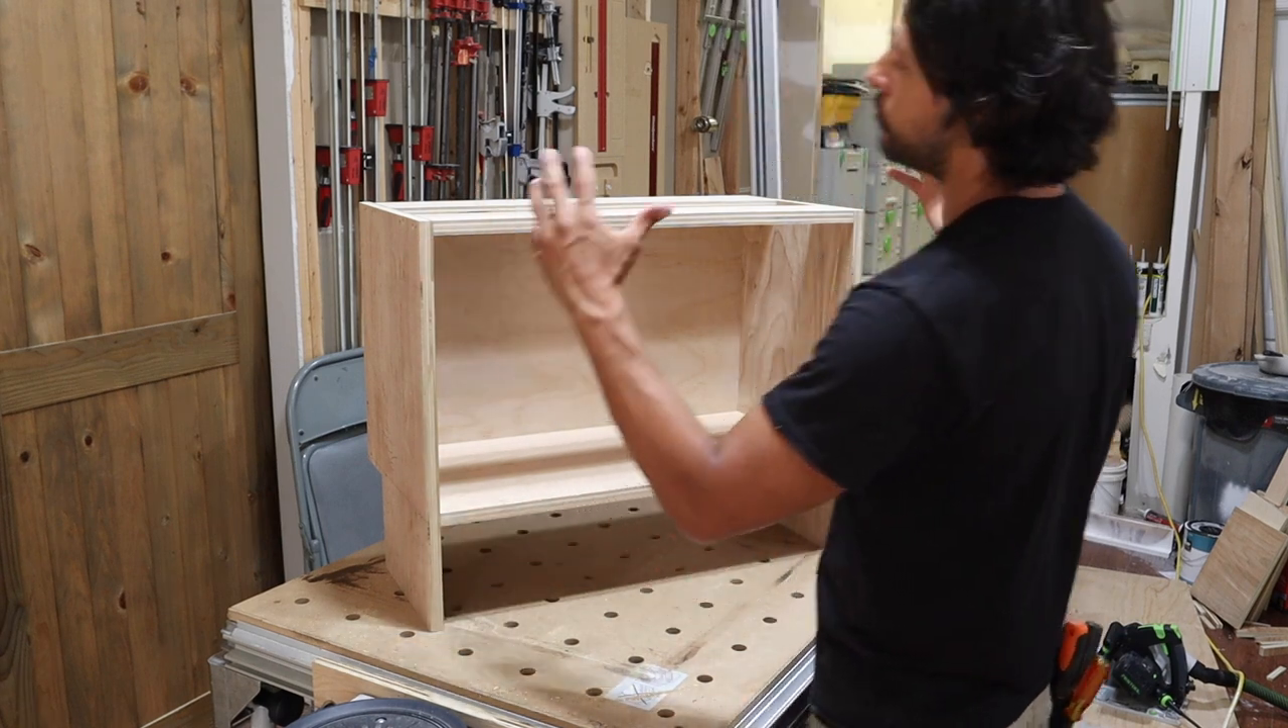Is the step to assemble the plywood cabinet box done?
Yes.